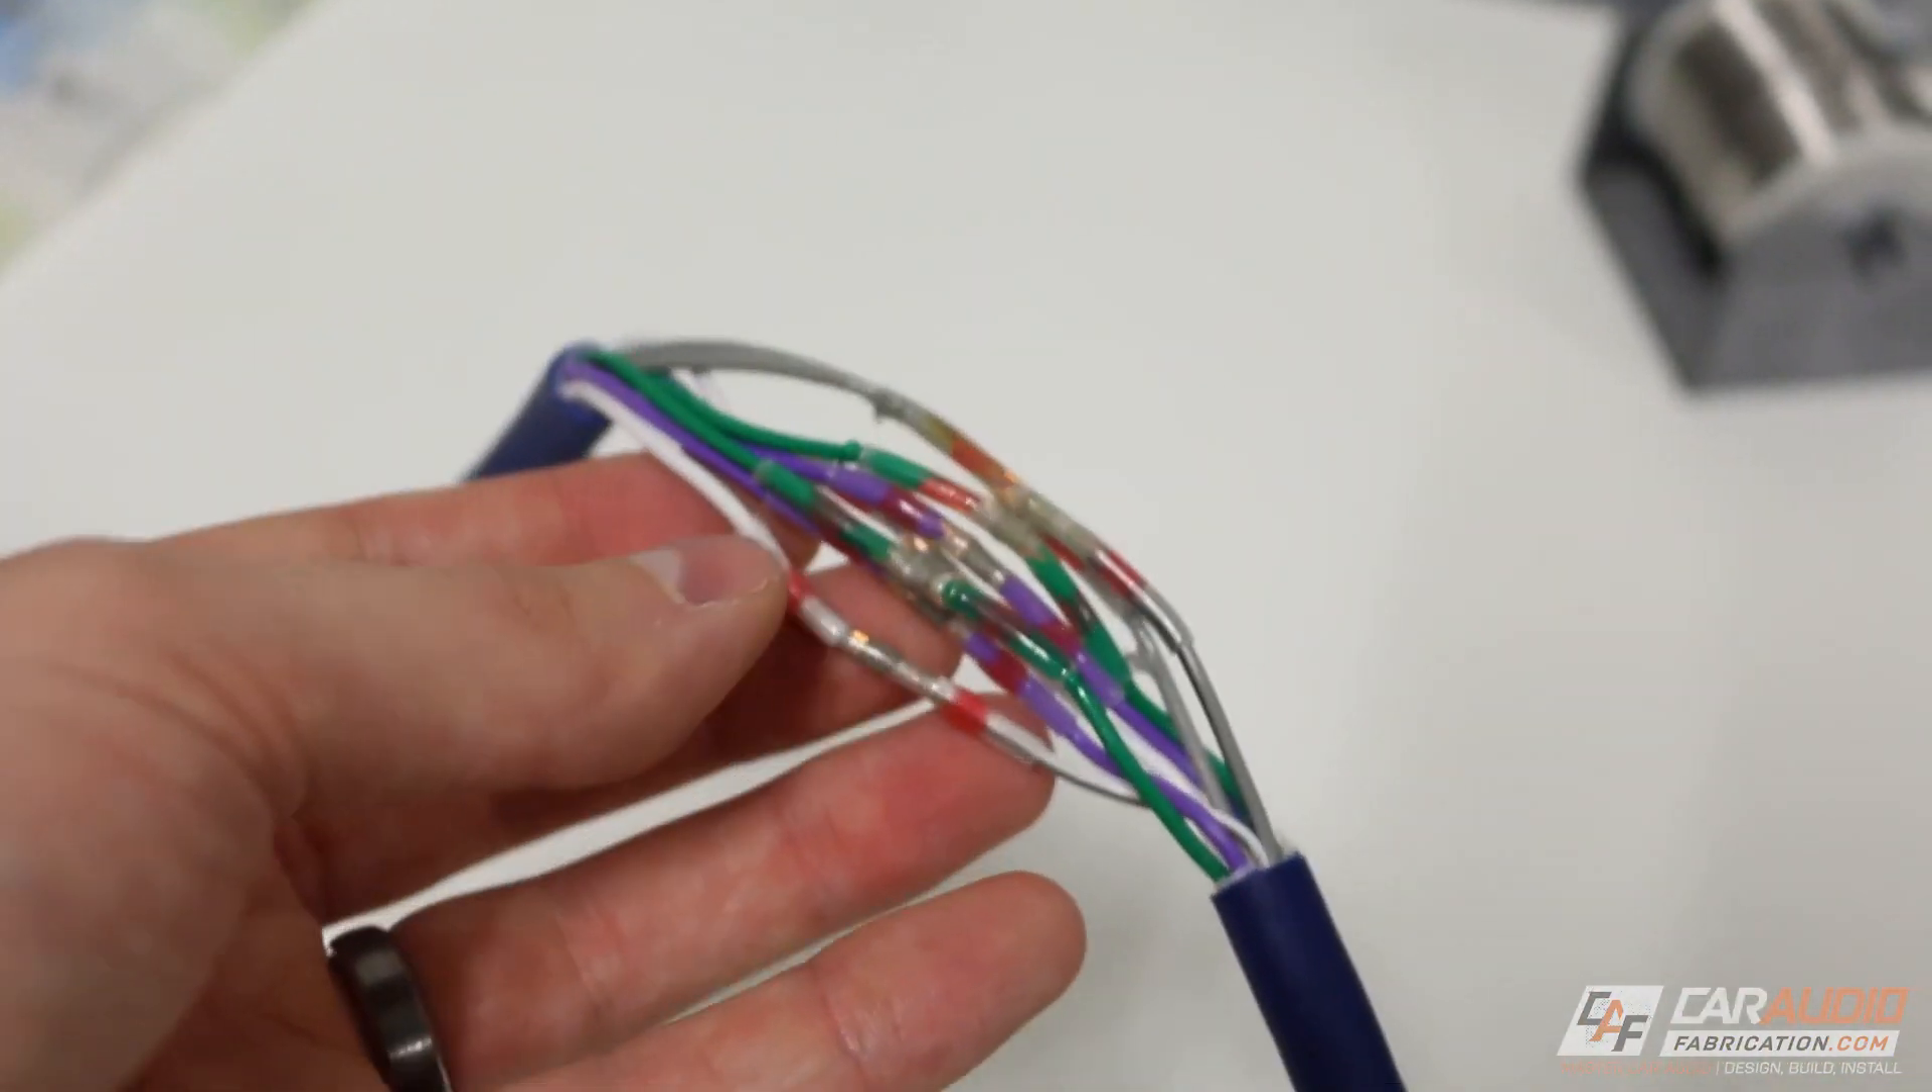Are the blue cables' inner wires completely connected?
Yes.